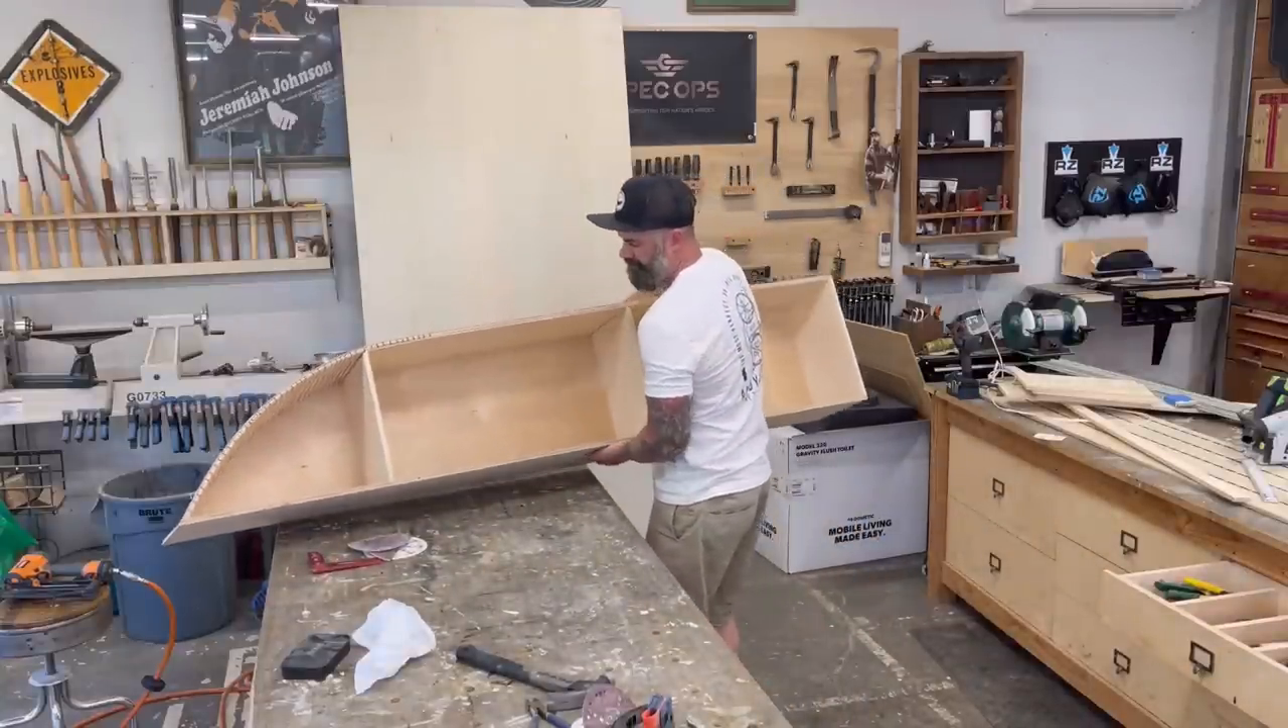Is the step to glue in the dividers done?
Yes.